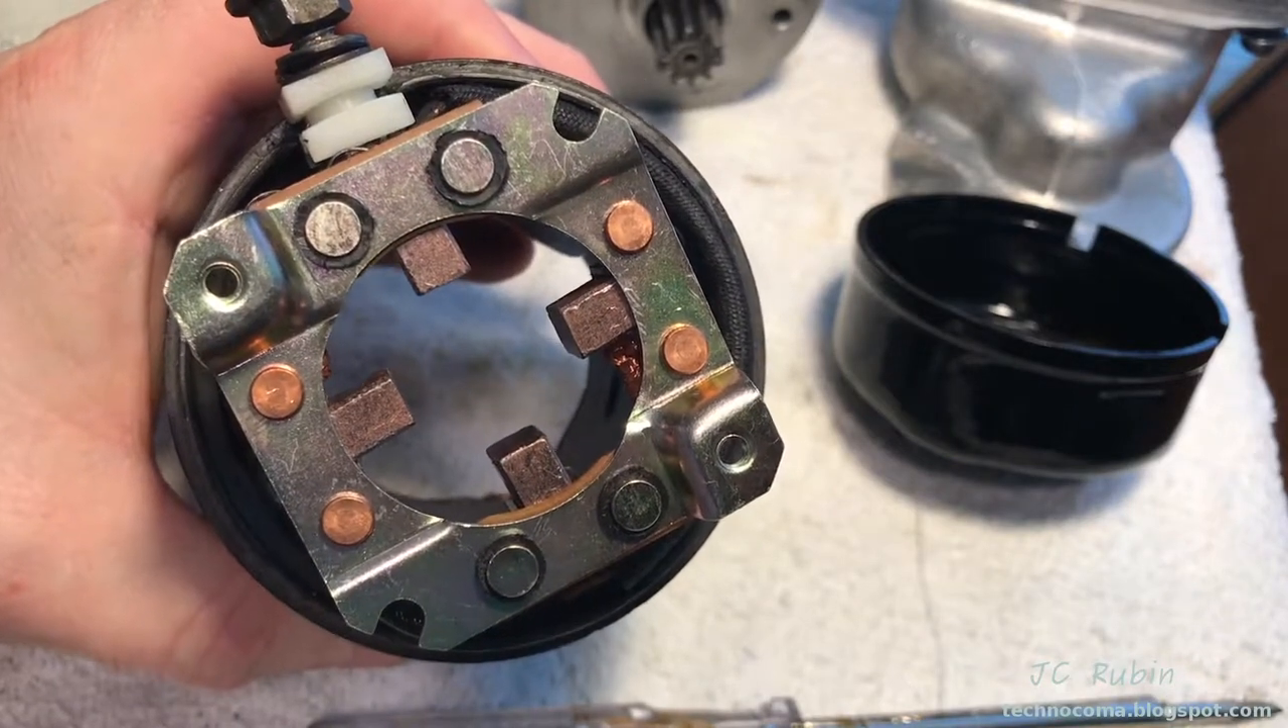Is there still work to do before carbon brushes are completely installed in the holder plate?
No.